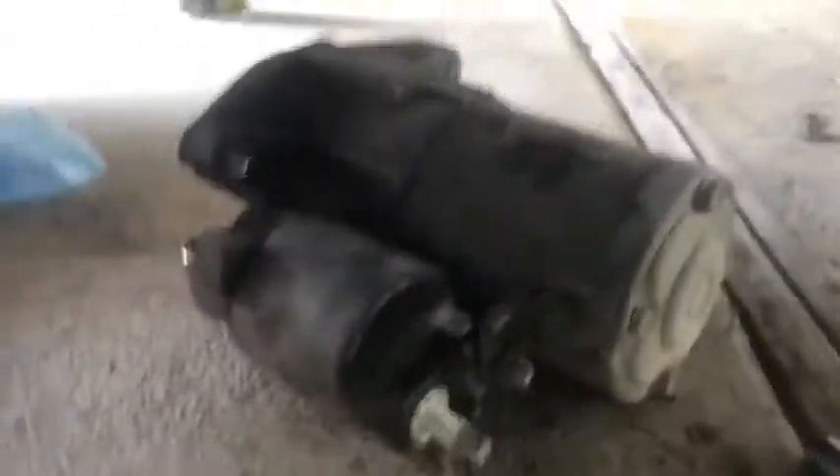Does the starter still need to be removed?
No.